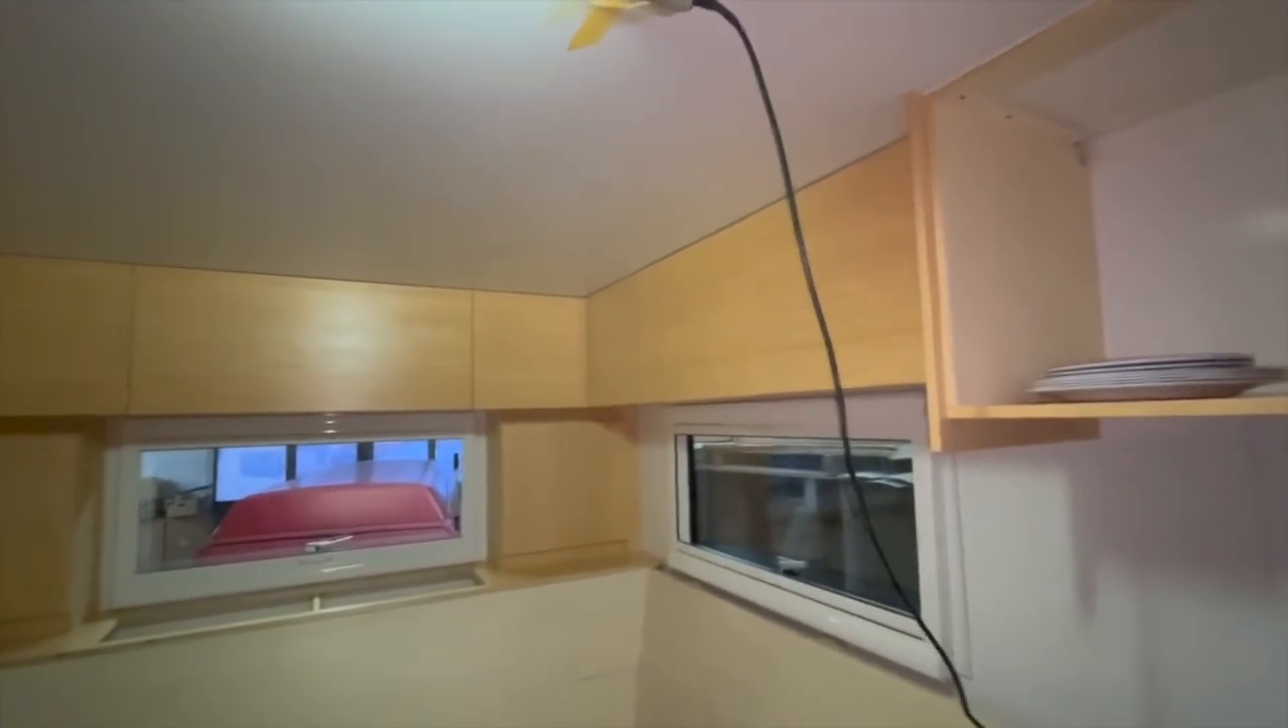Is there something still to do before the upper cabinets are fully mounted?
No.